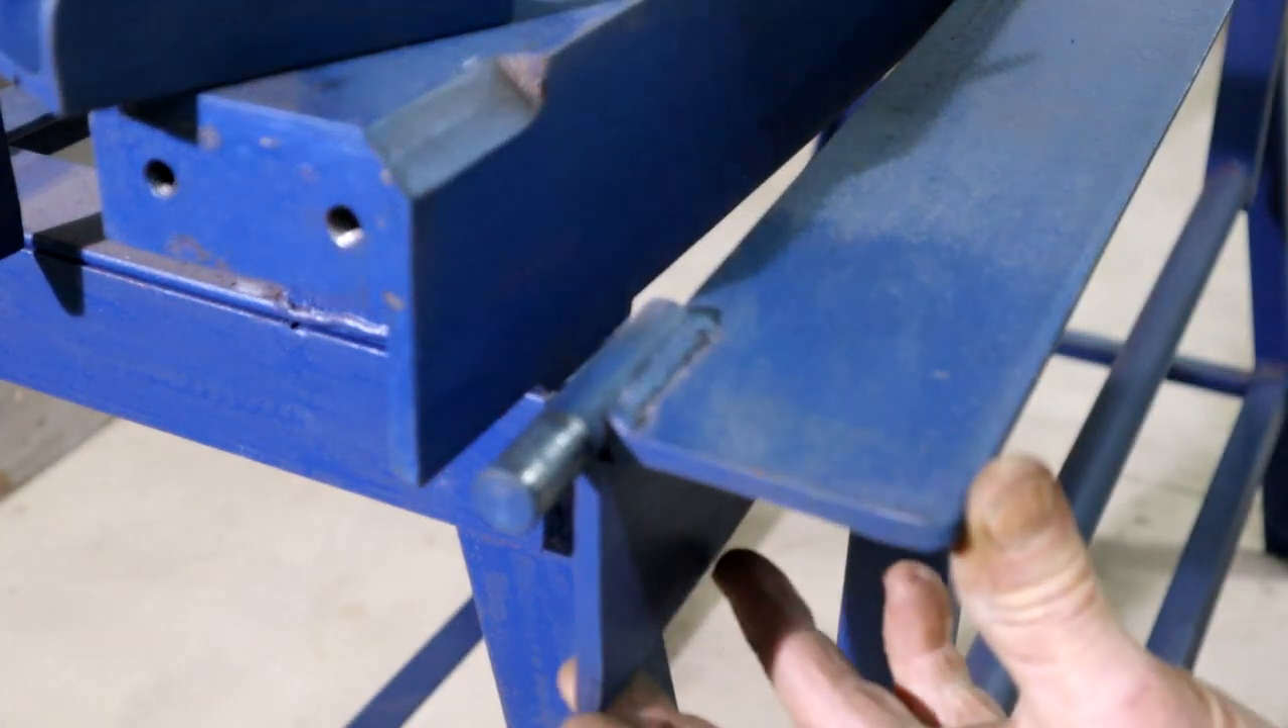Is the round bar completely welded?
Yes.